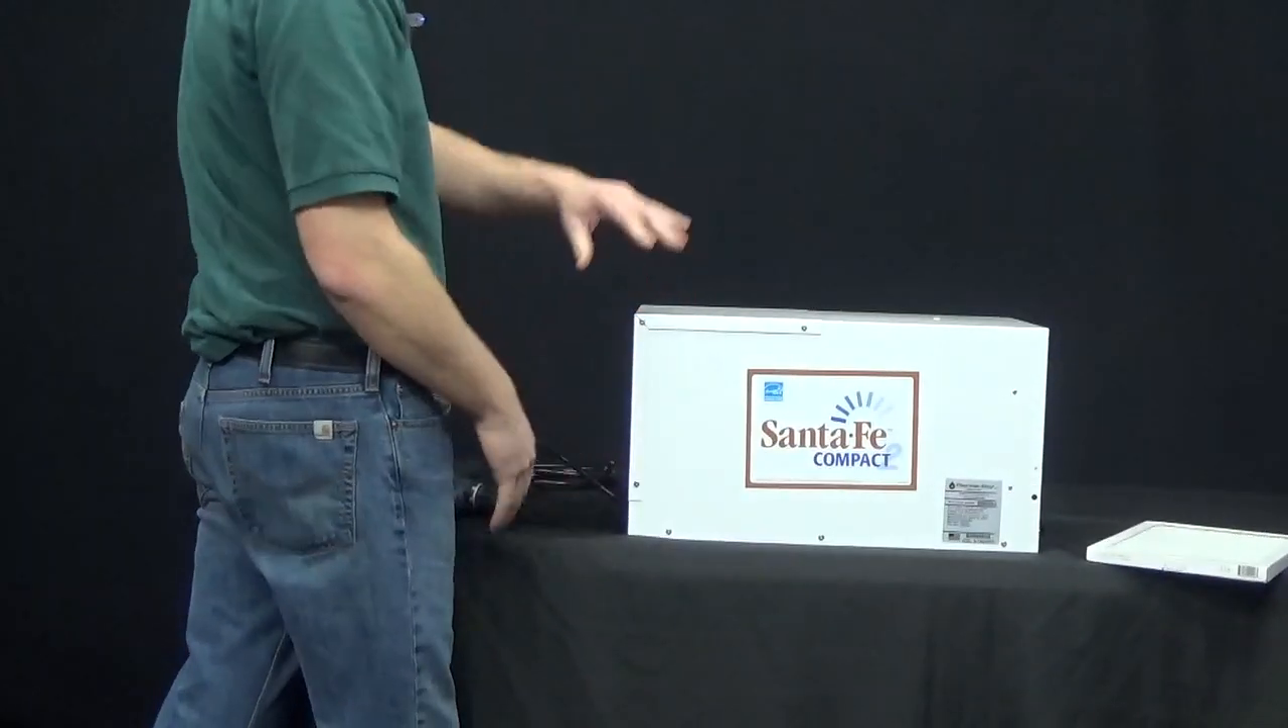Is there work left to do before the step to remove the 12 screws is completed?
Yes.